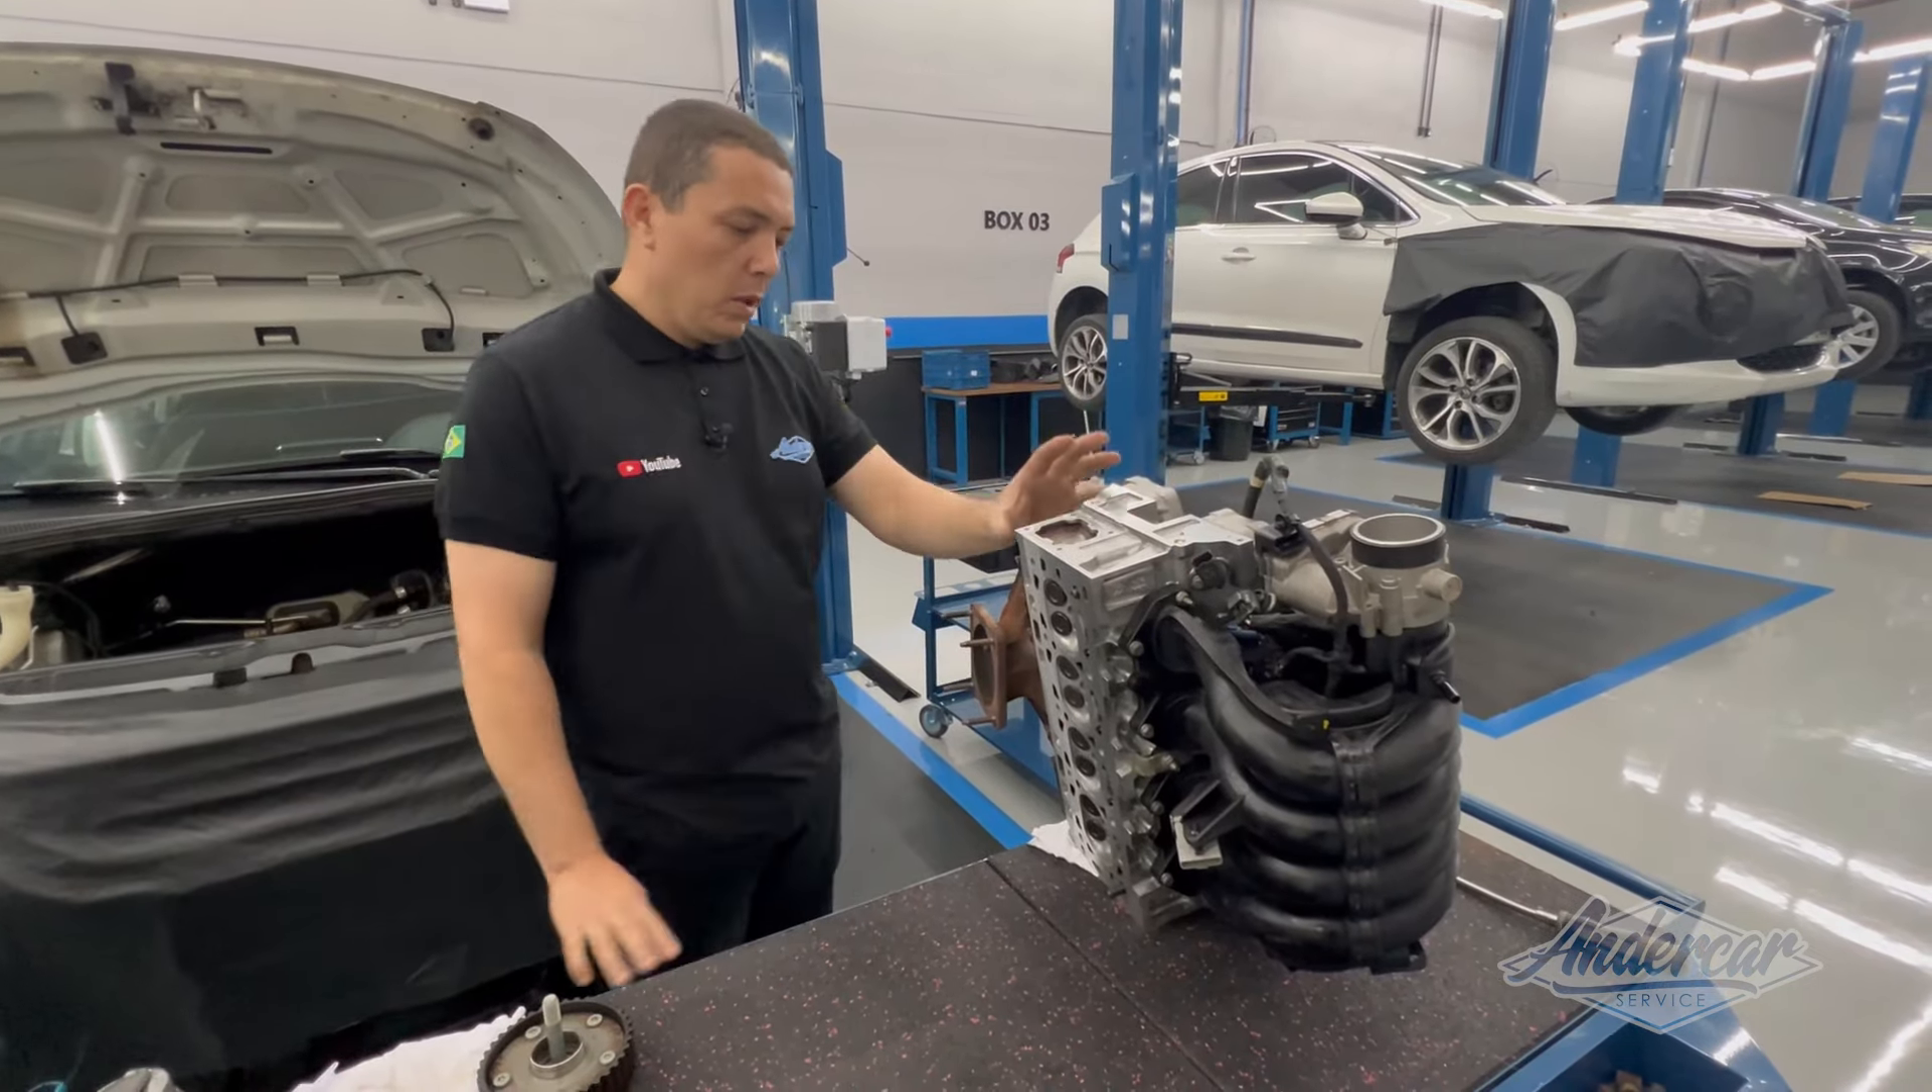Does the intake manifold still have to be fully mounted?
No.